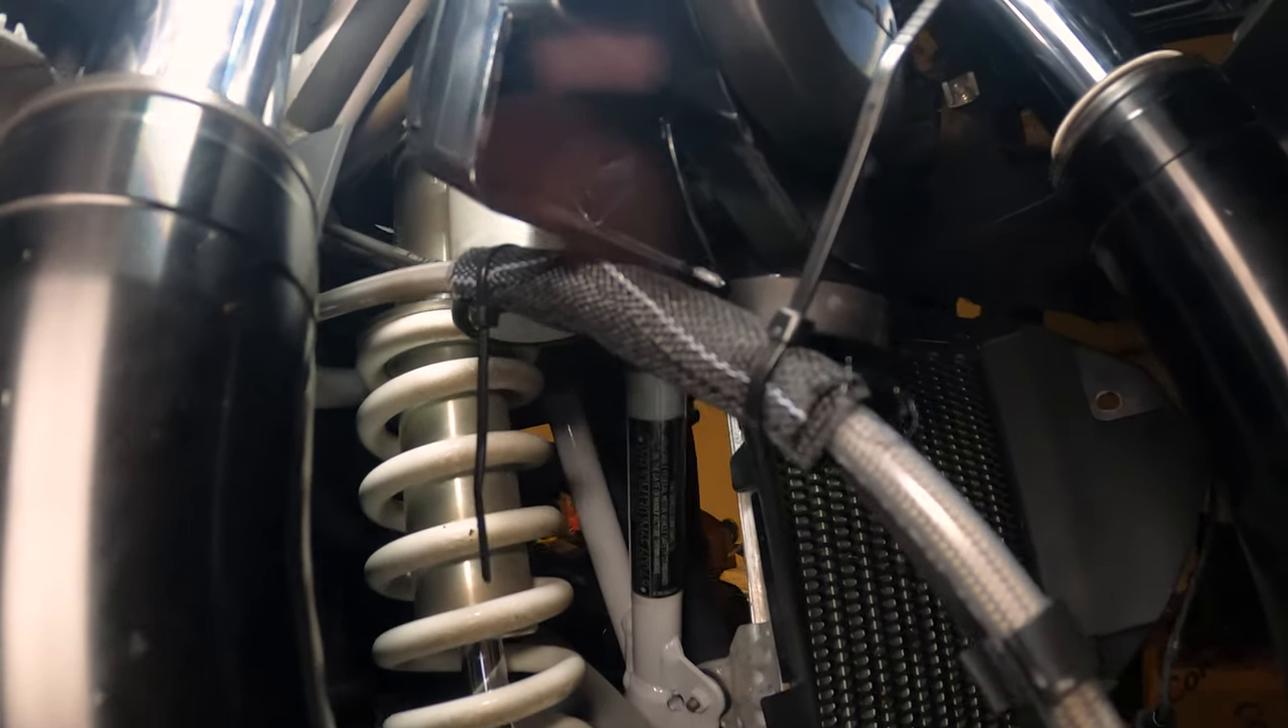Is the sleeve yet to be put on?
No.